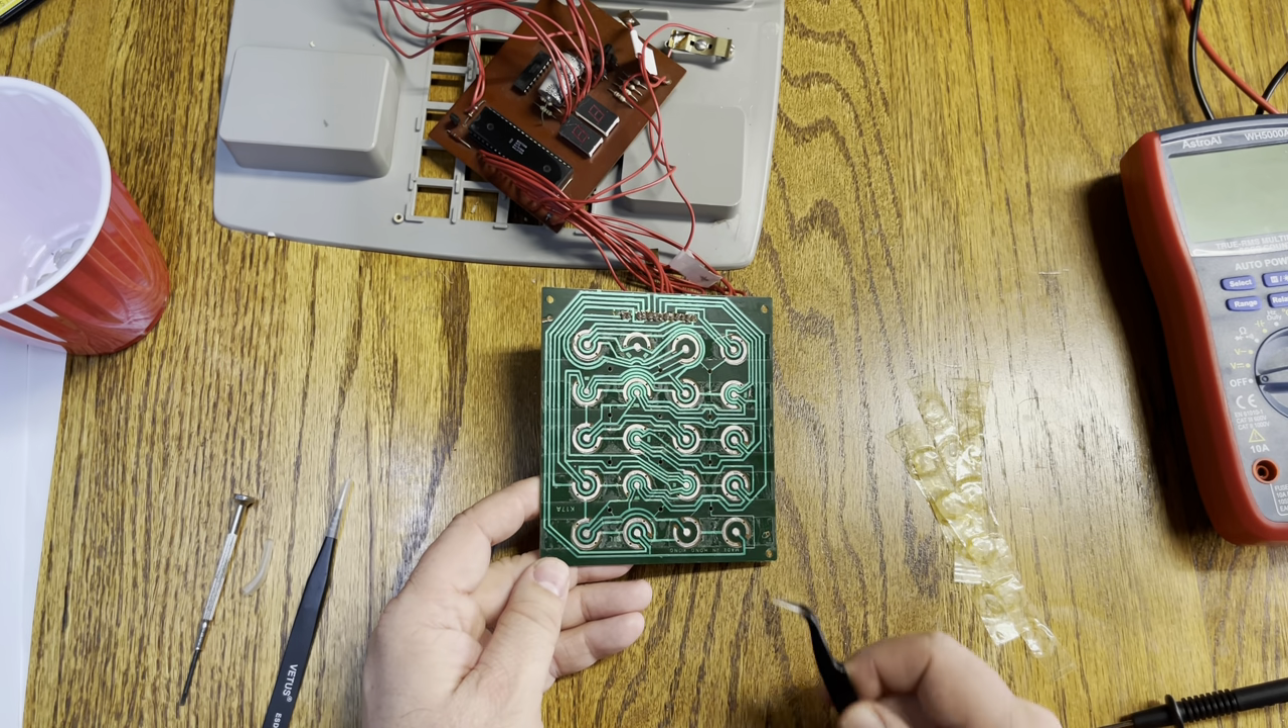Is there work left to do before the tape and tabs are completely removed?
No.